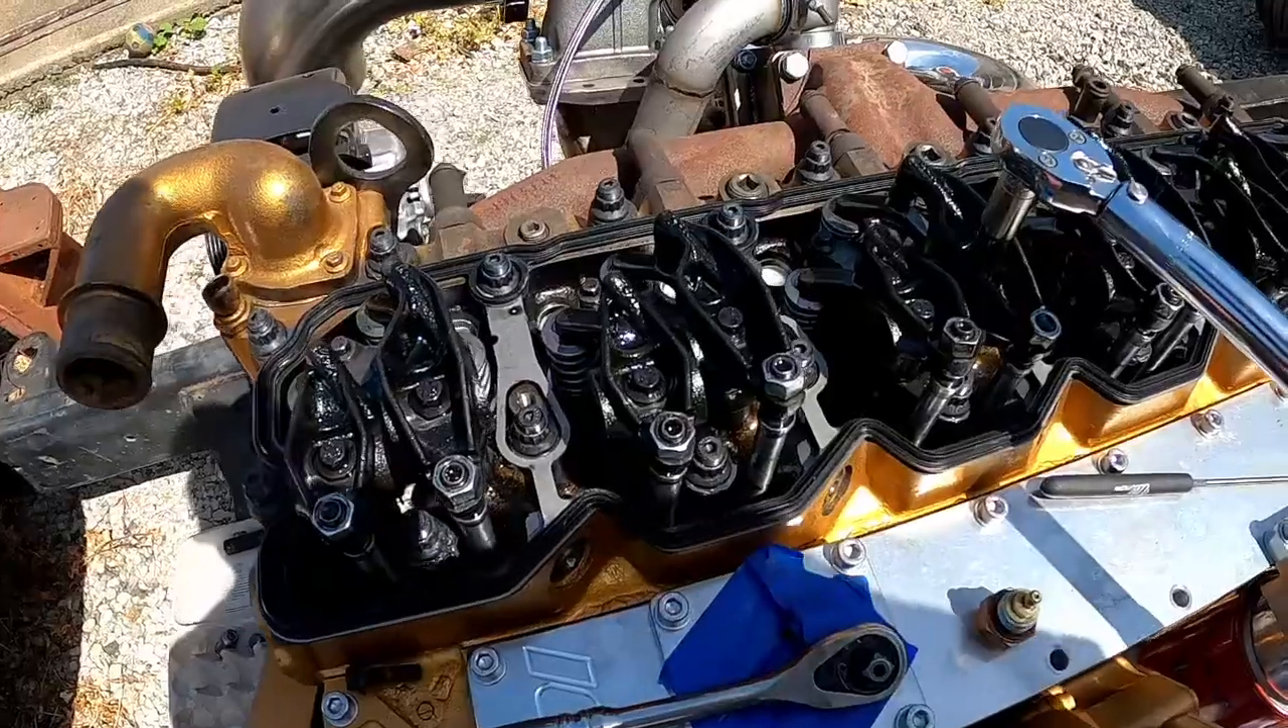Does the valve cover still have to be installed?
Yes.